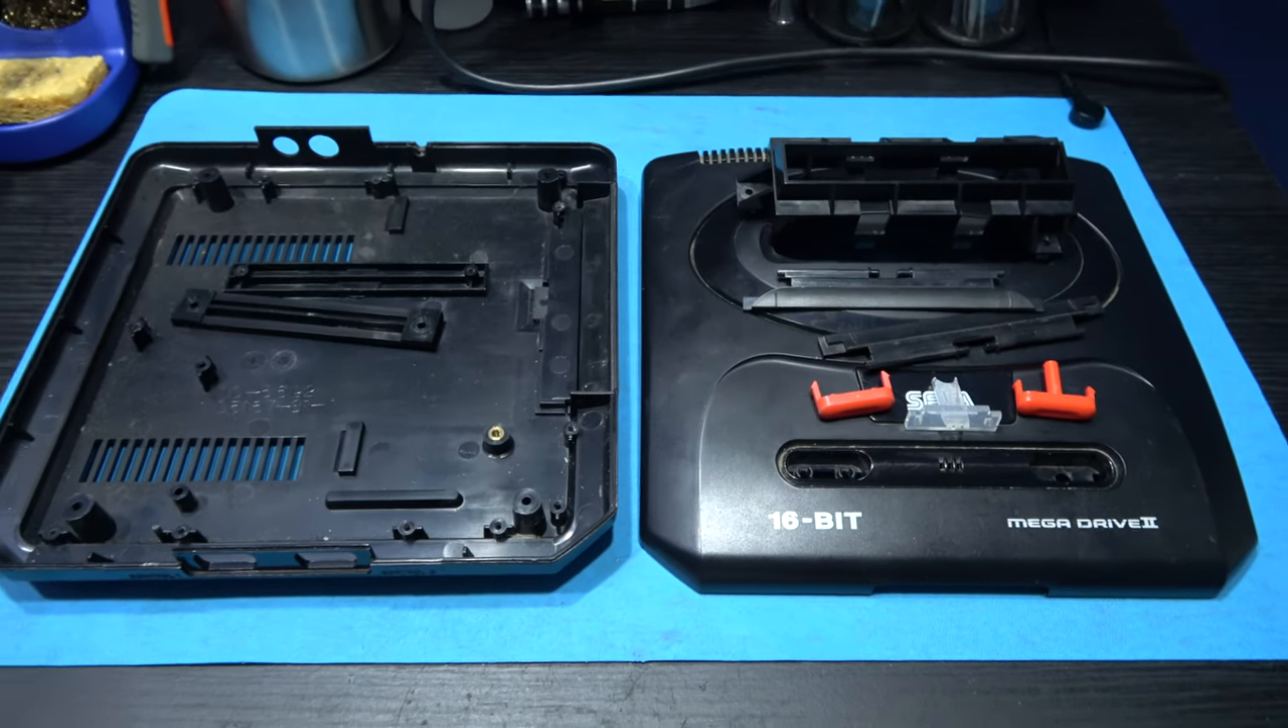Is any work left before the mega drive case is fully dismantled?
No.